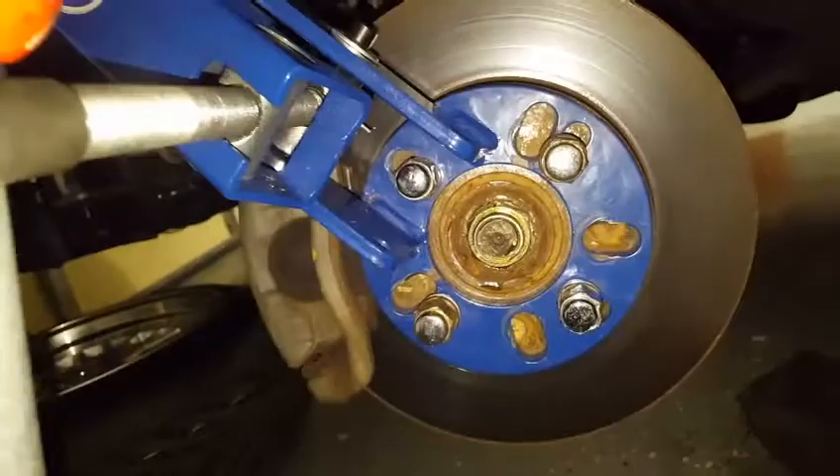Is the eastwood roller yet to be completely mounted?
No.